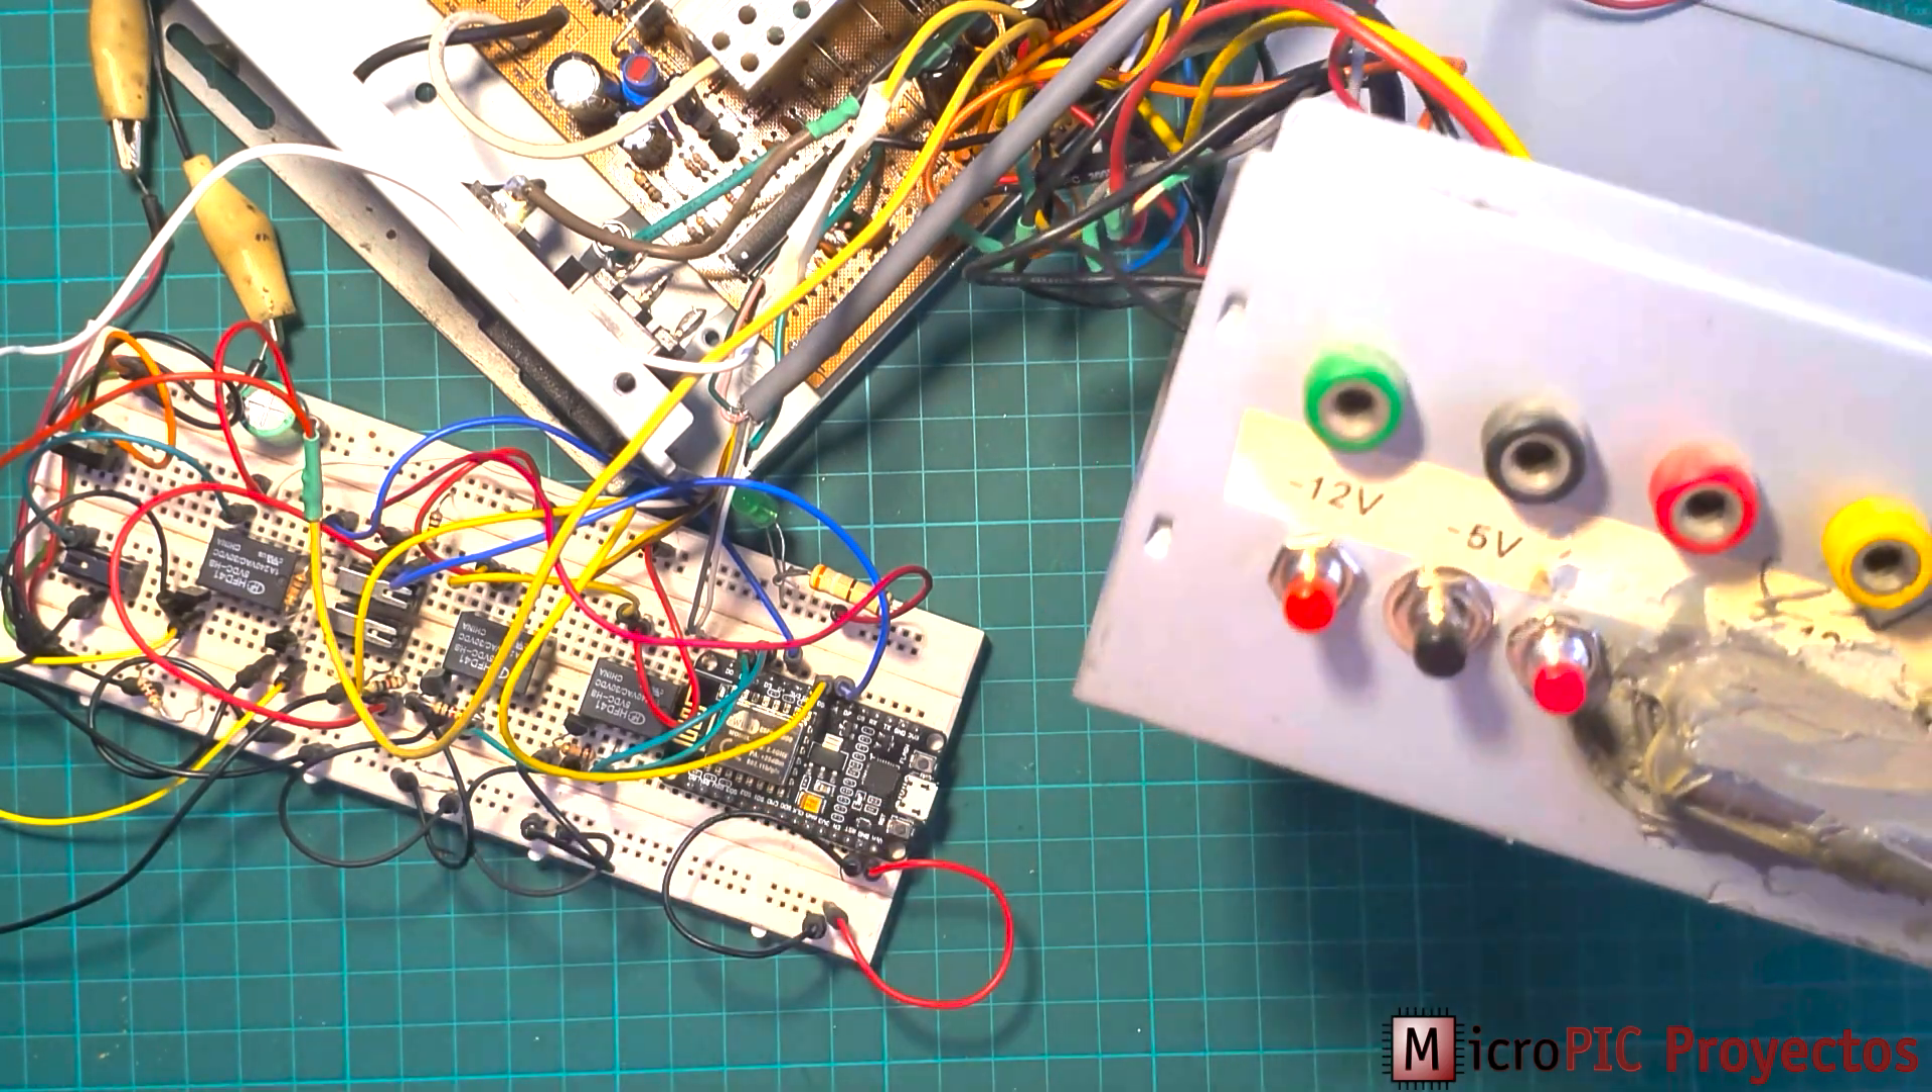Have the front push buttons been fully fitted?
Yes.